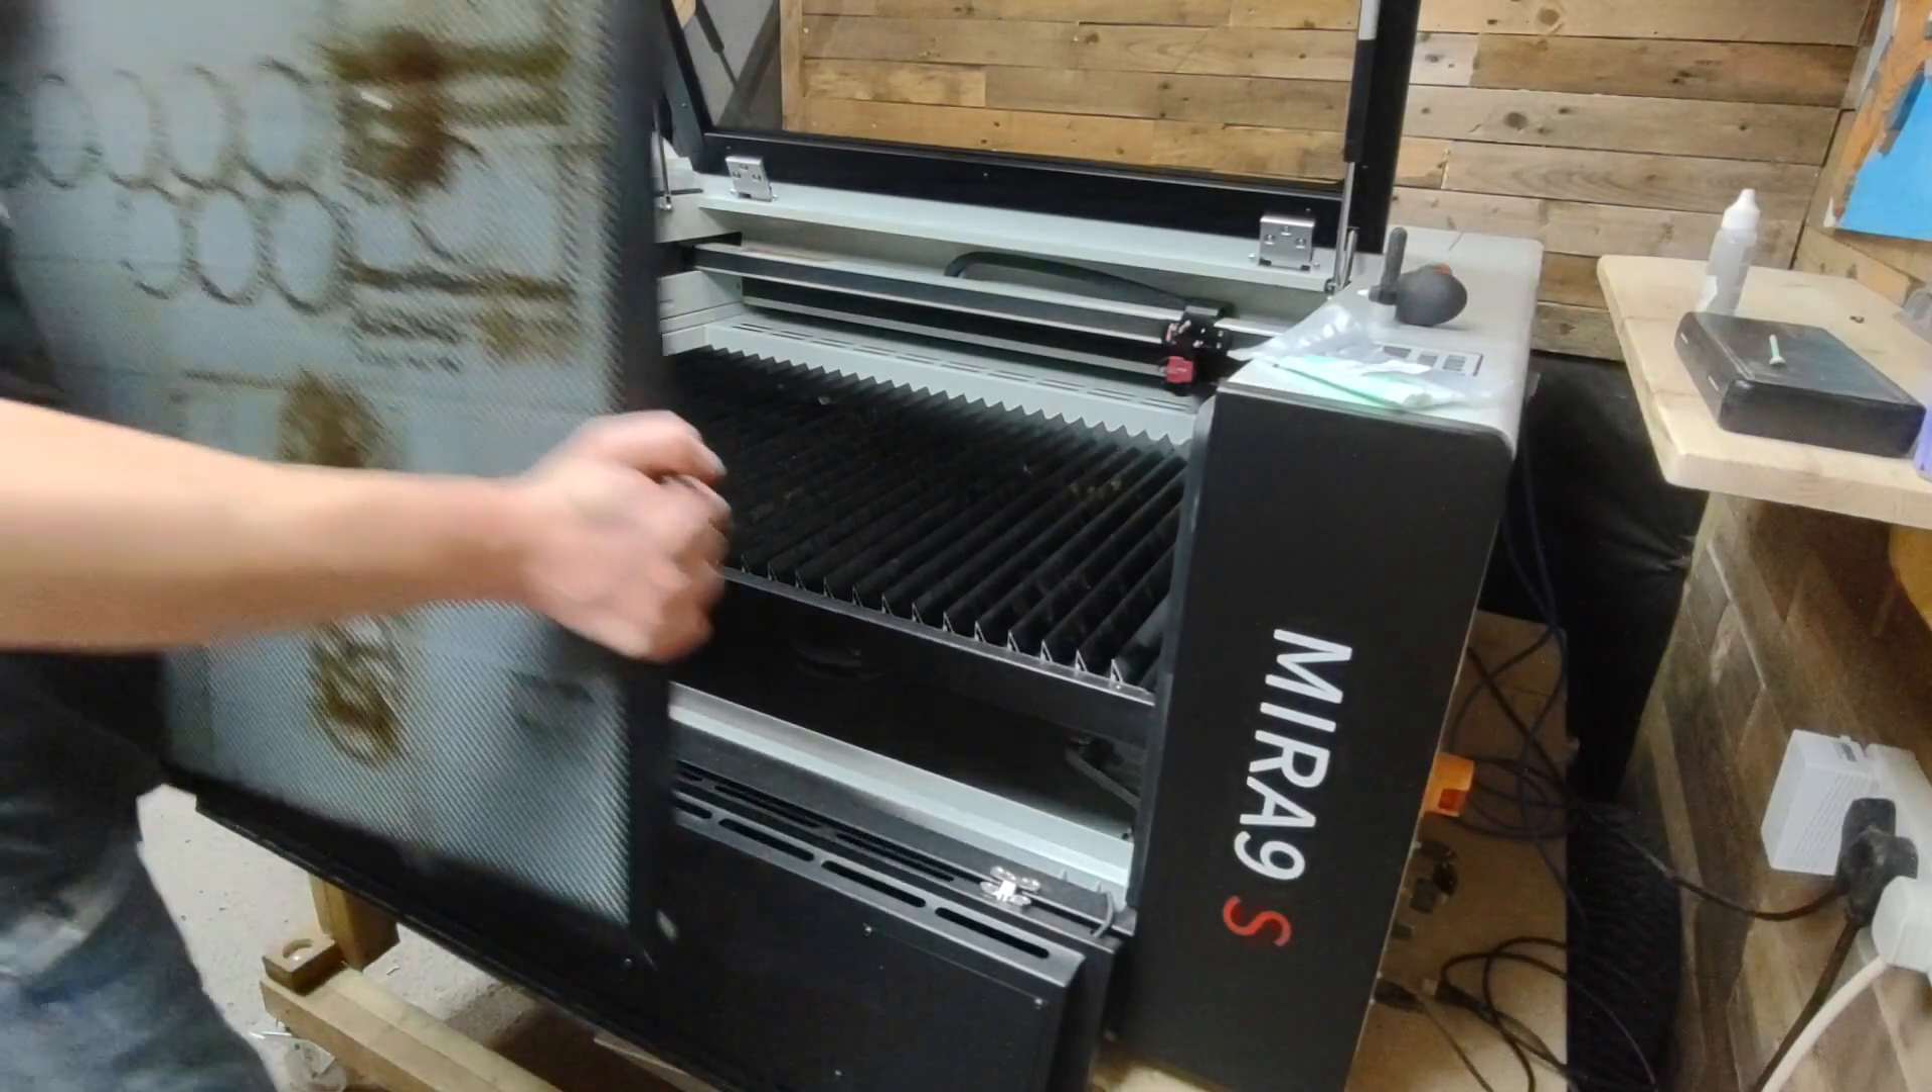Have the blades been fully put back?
Yes.